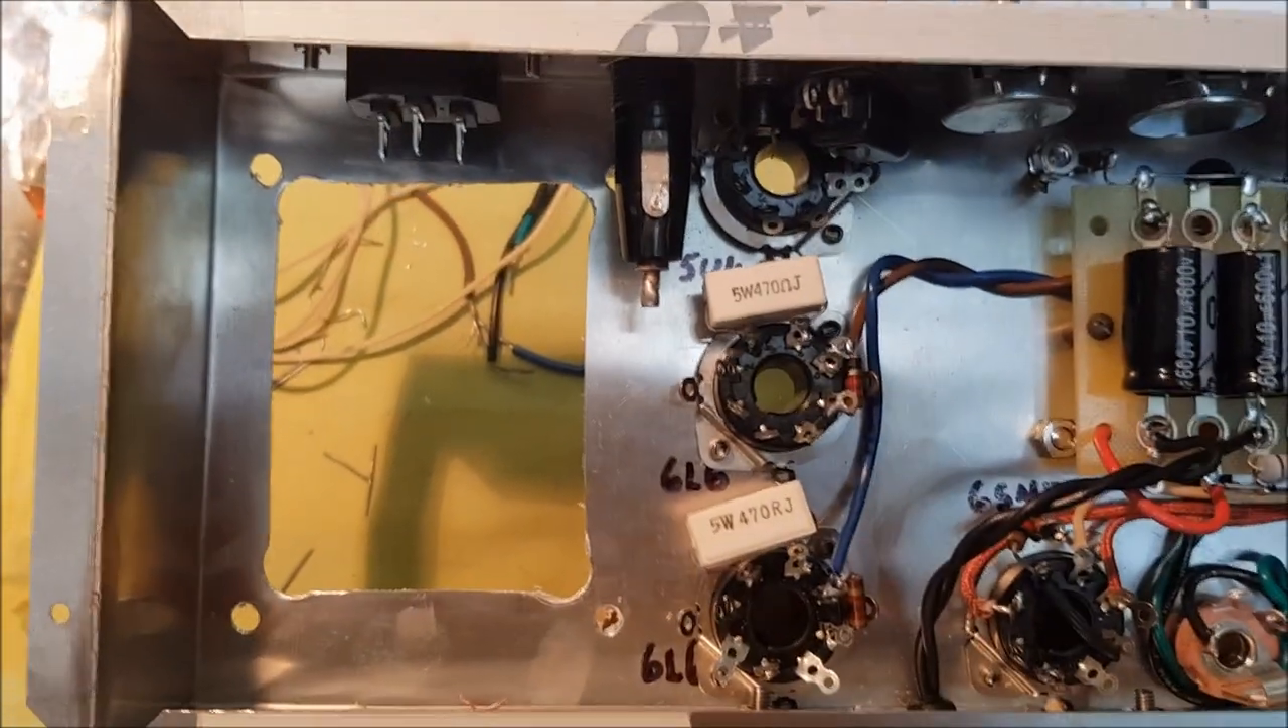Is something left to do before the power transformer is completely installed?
Yes.